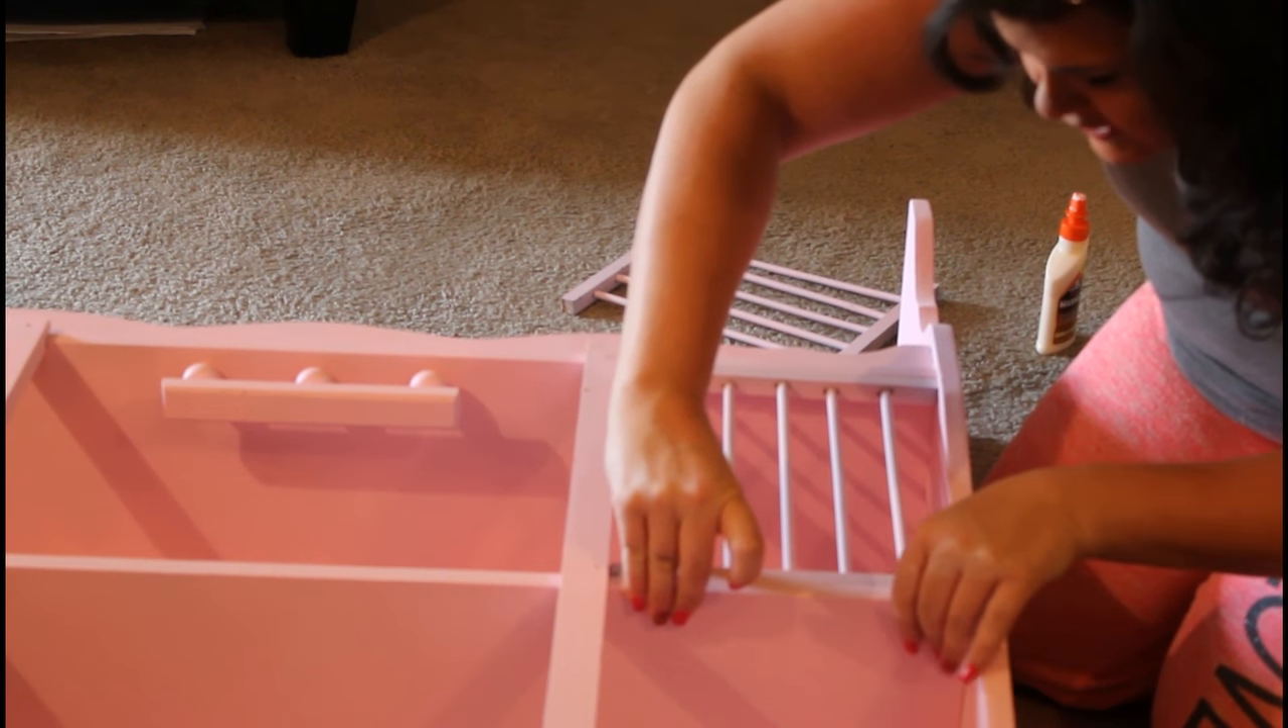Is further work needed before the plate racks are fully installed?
Yes.